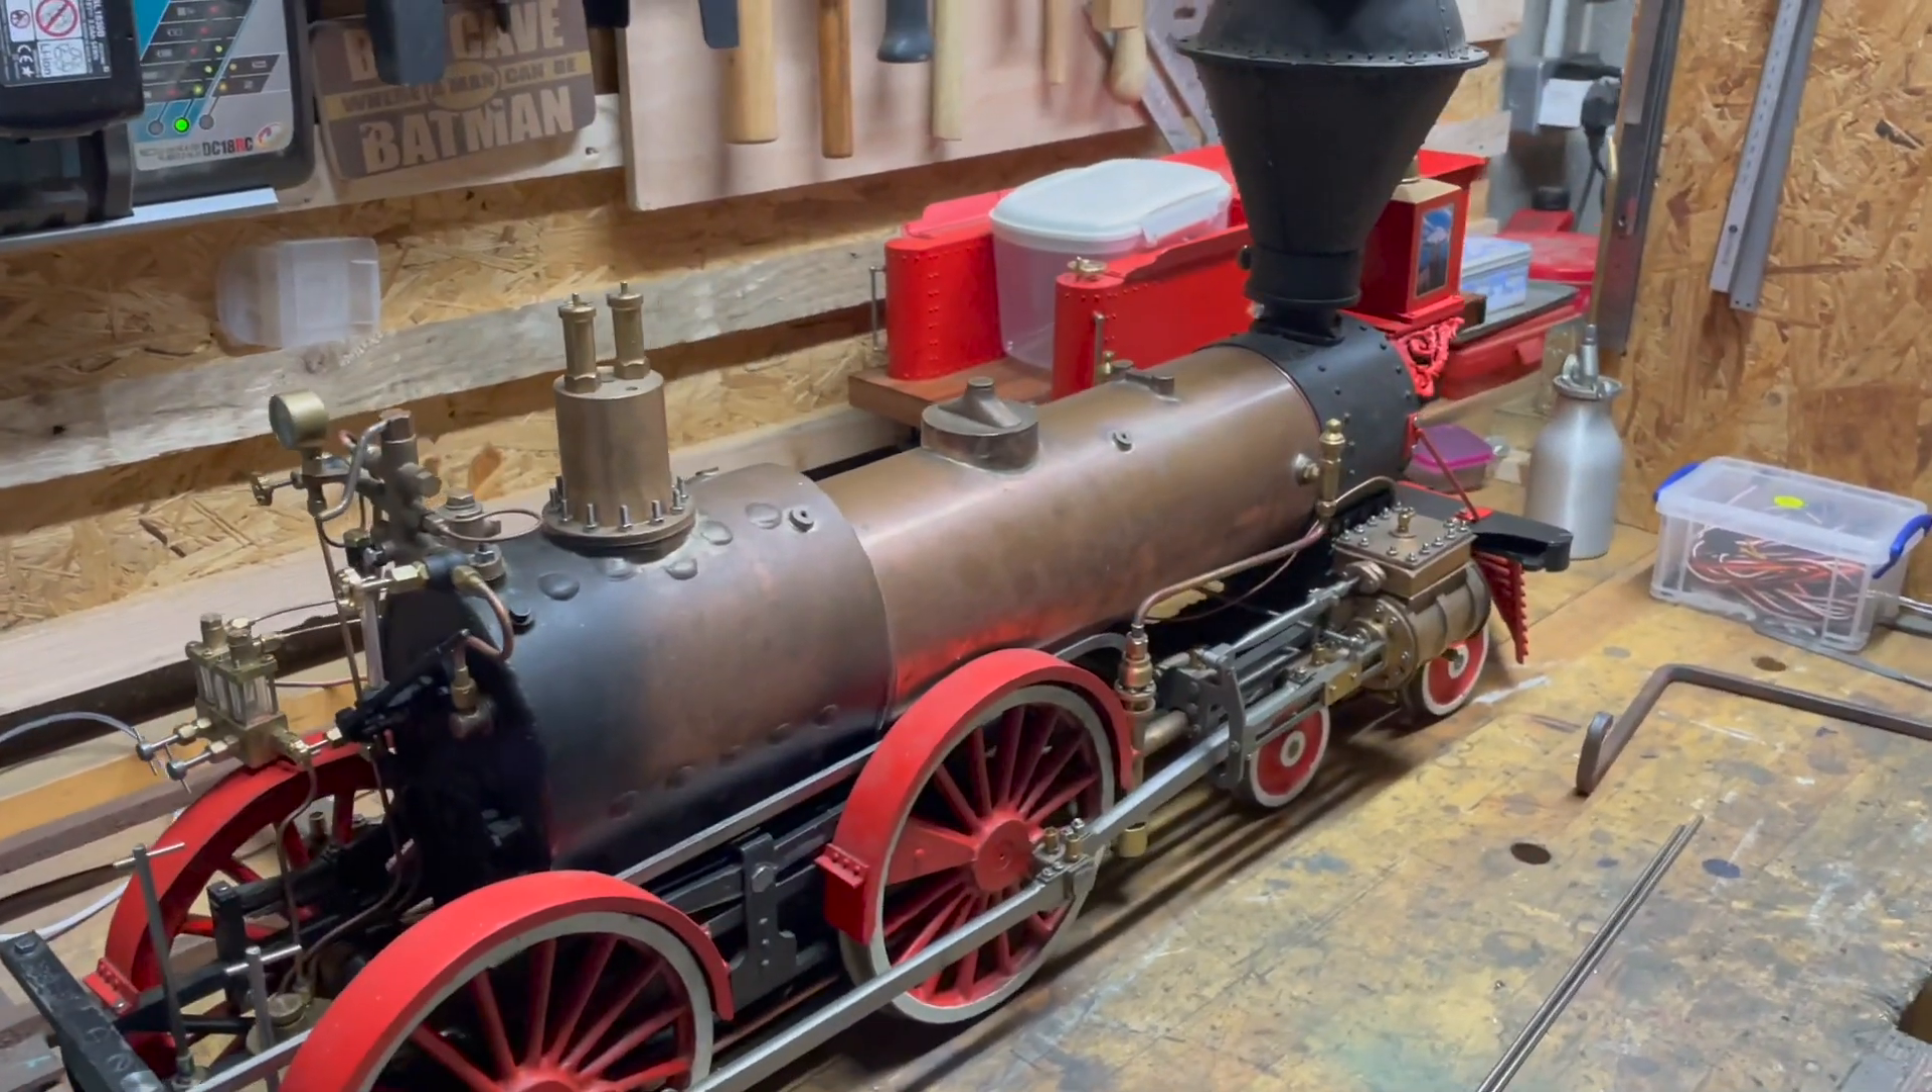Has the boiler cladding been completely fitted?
No.